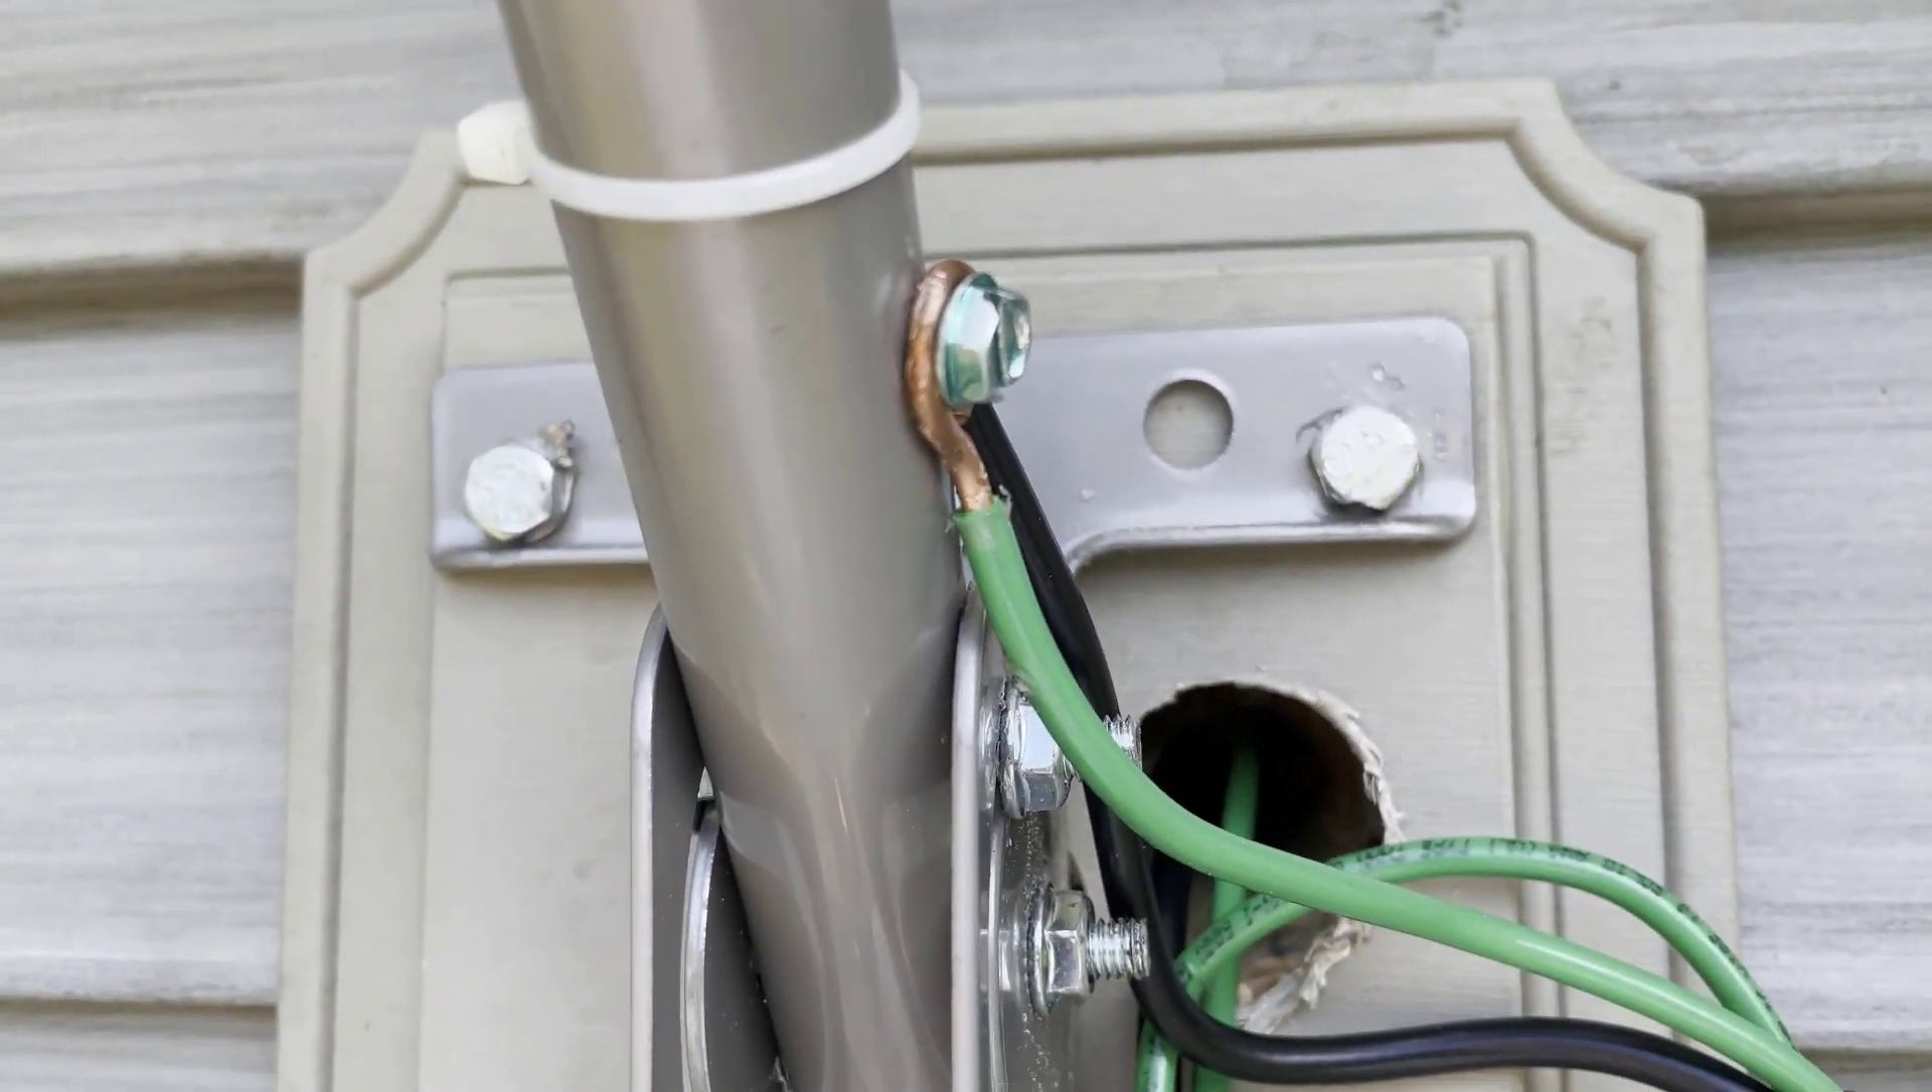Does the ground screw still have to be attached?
No.